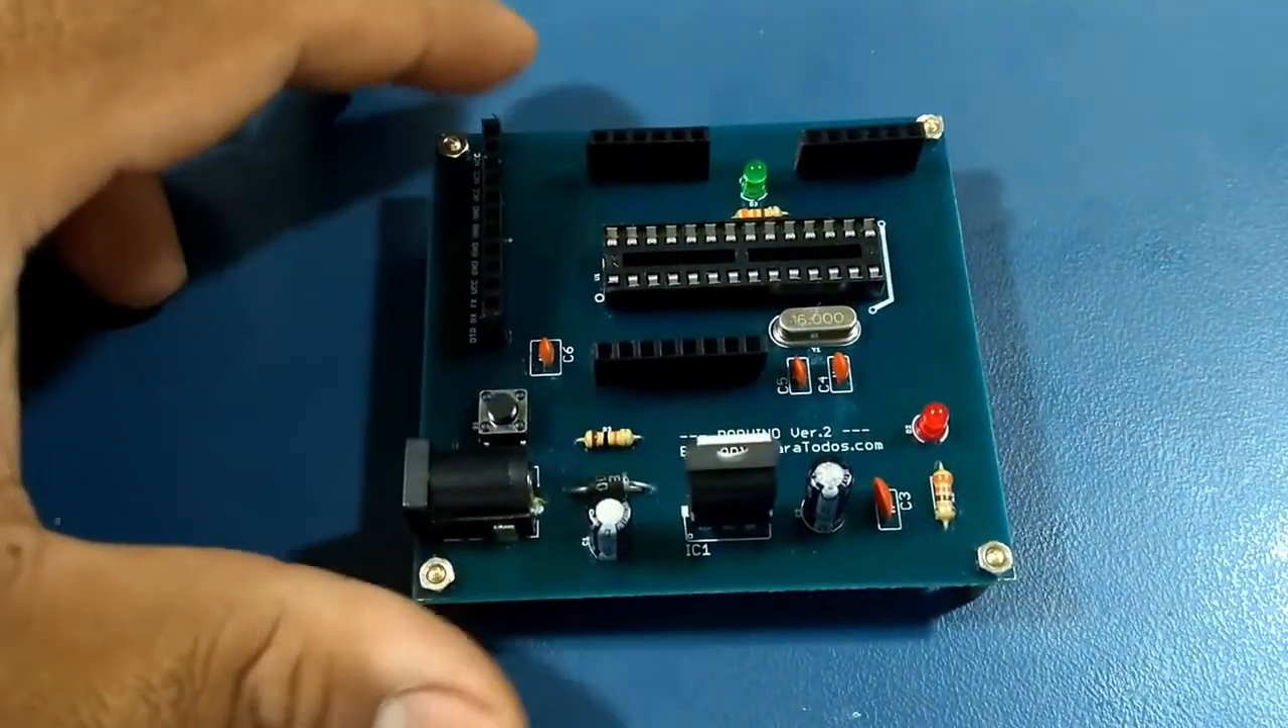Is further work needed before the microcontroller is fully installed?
Yes.